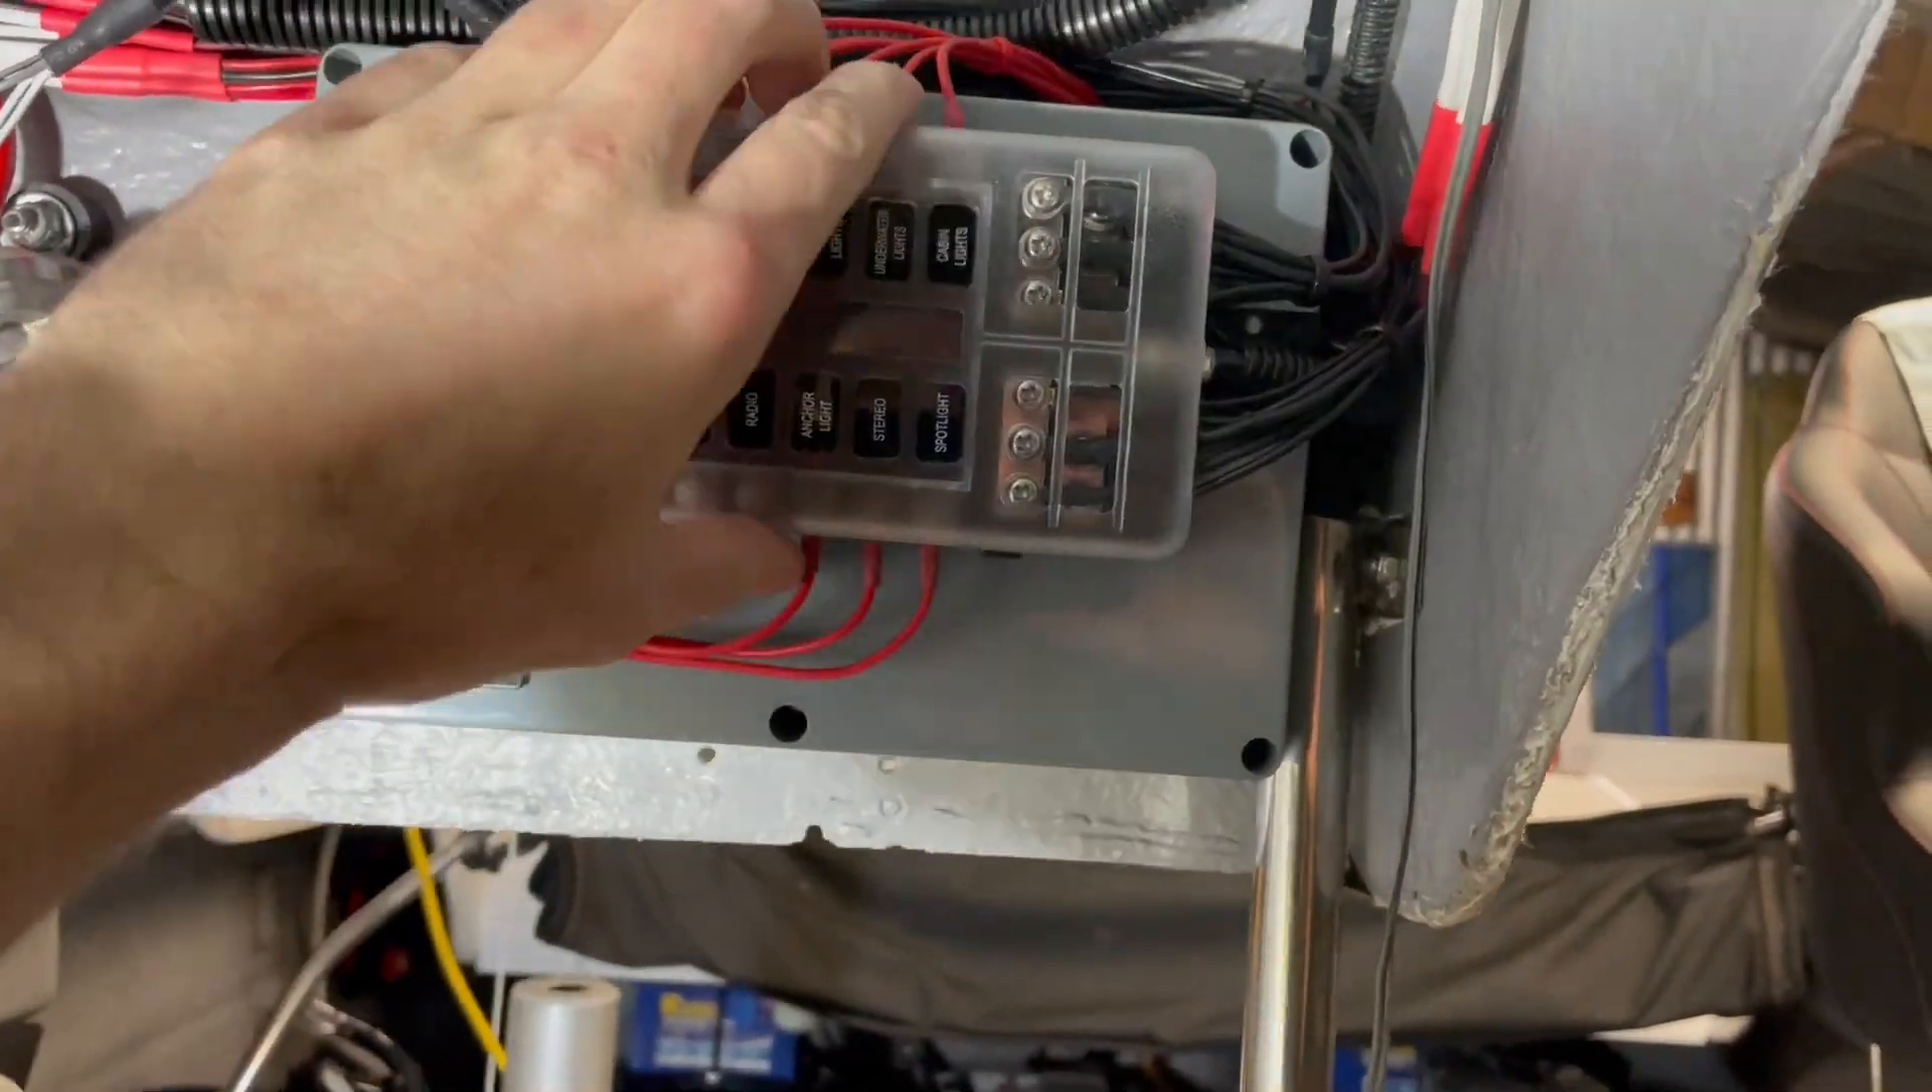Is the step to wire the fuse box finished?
Yes.